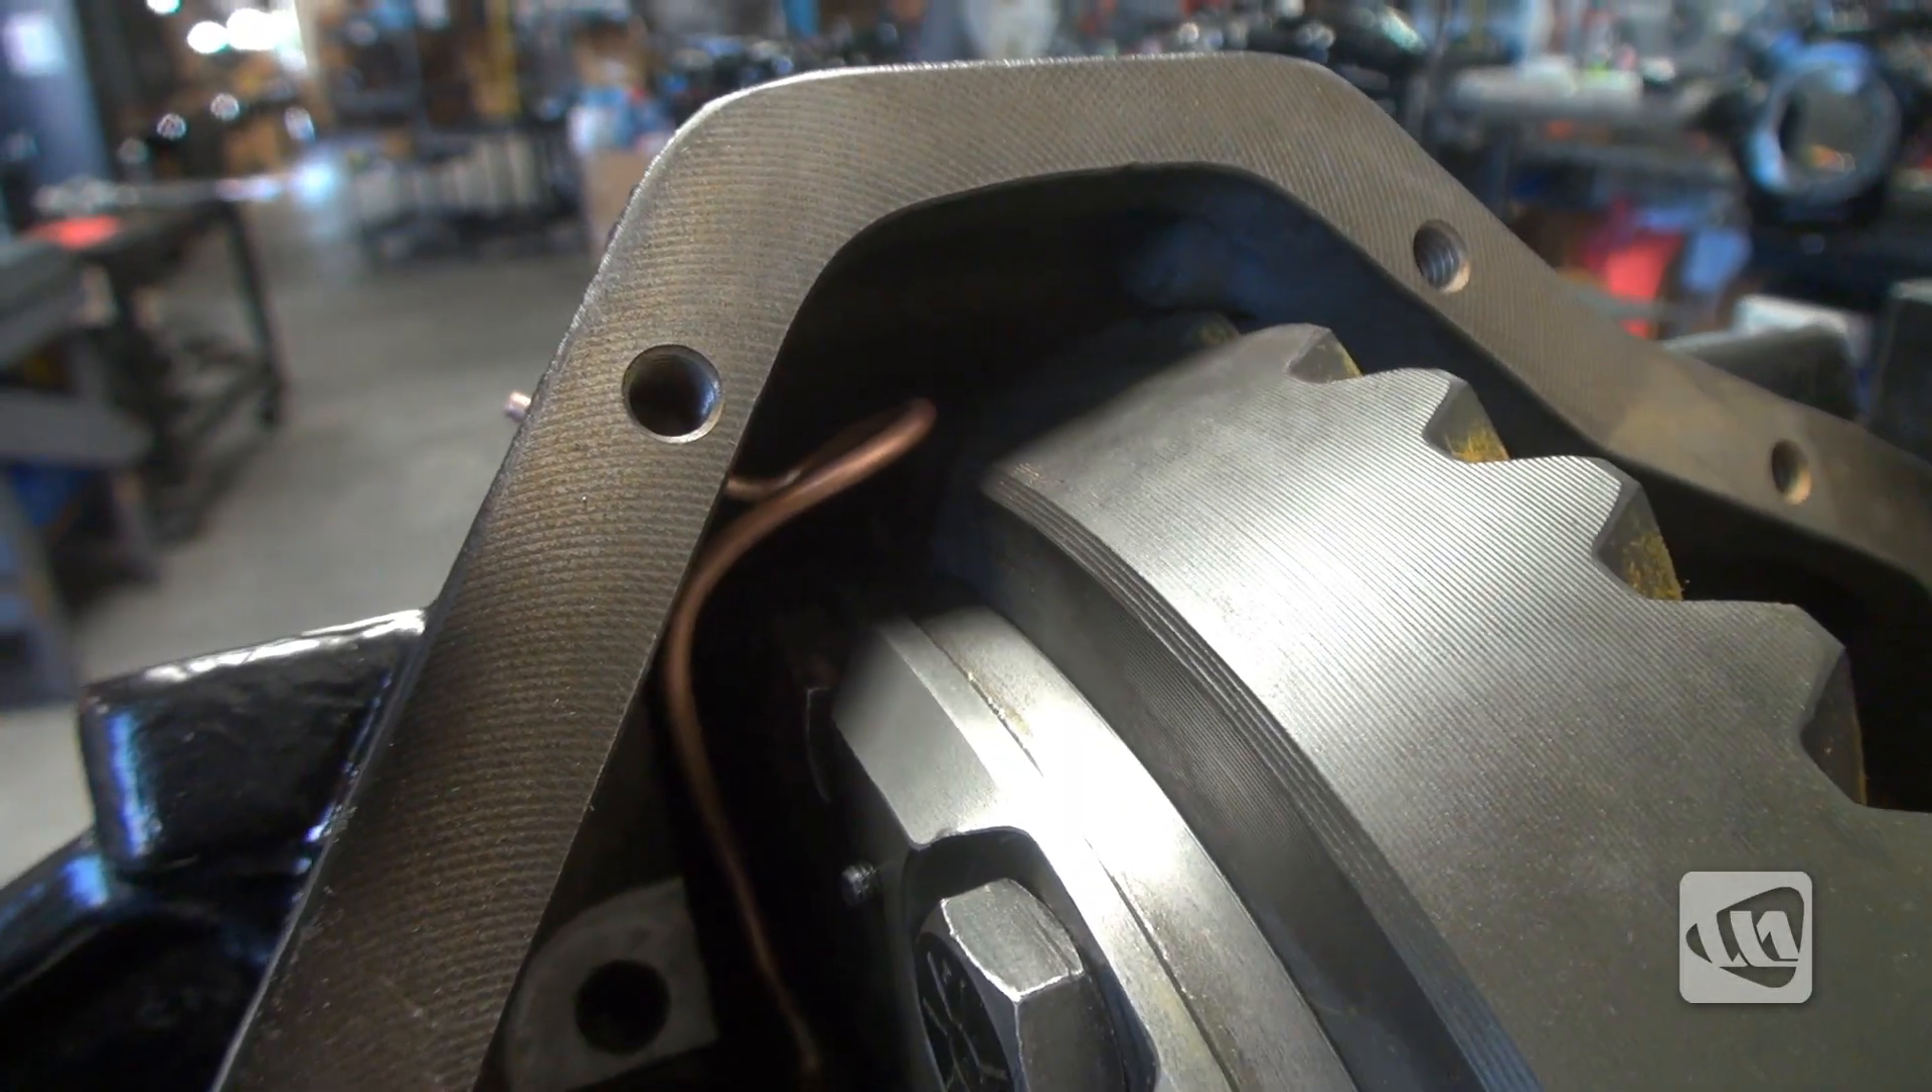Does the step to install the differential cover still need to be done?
Yes.